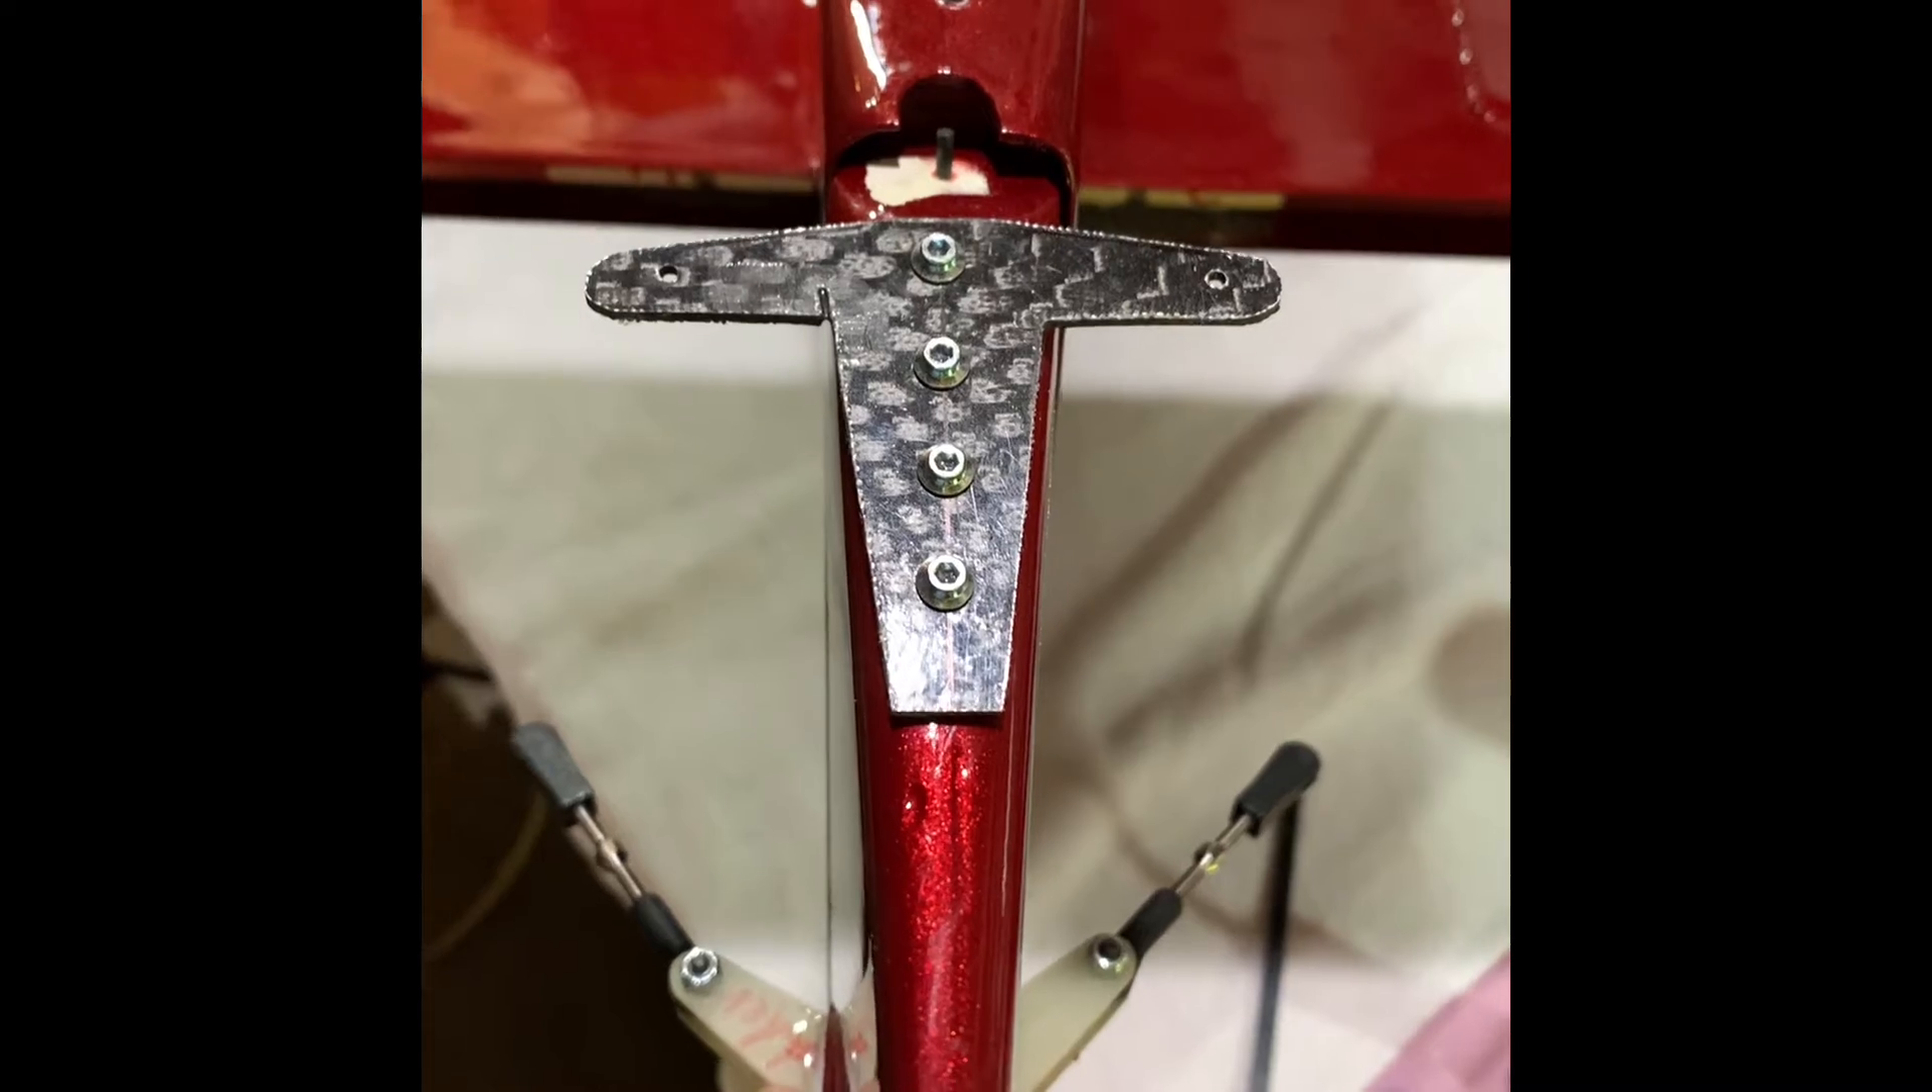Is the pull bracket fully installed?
Yes.